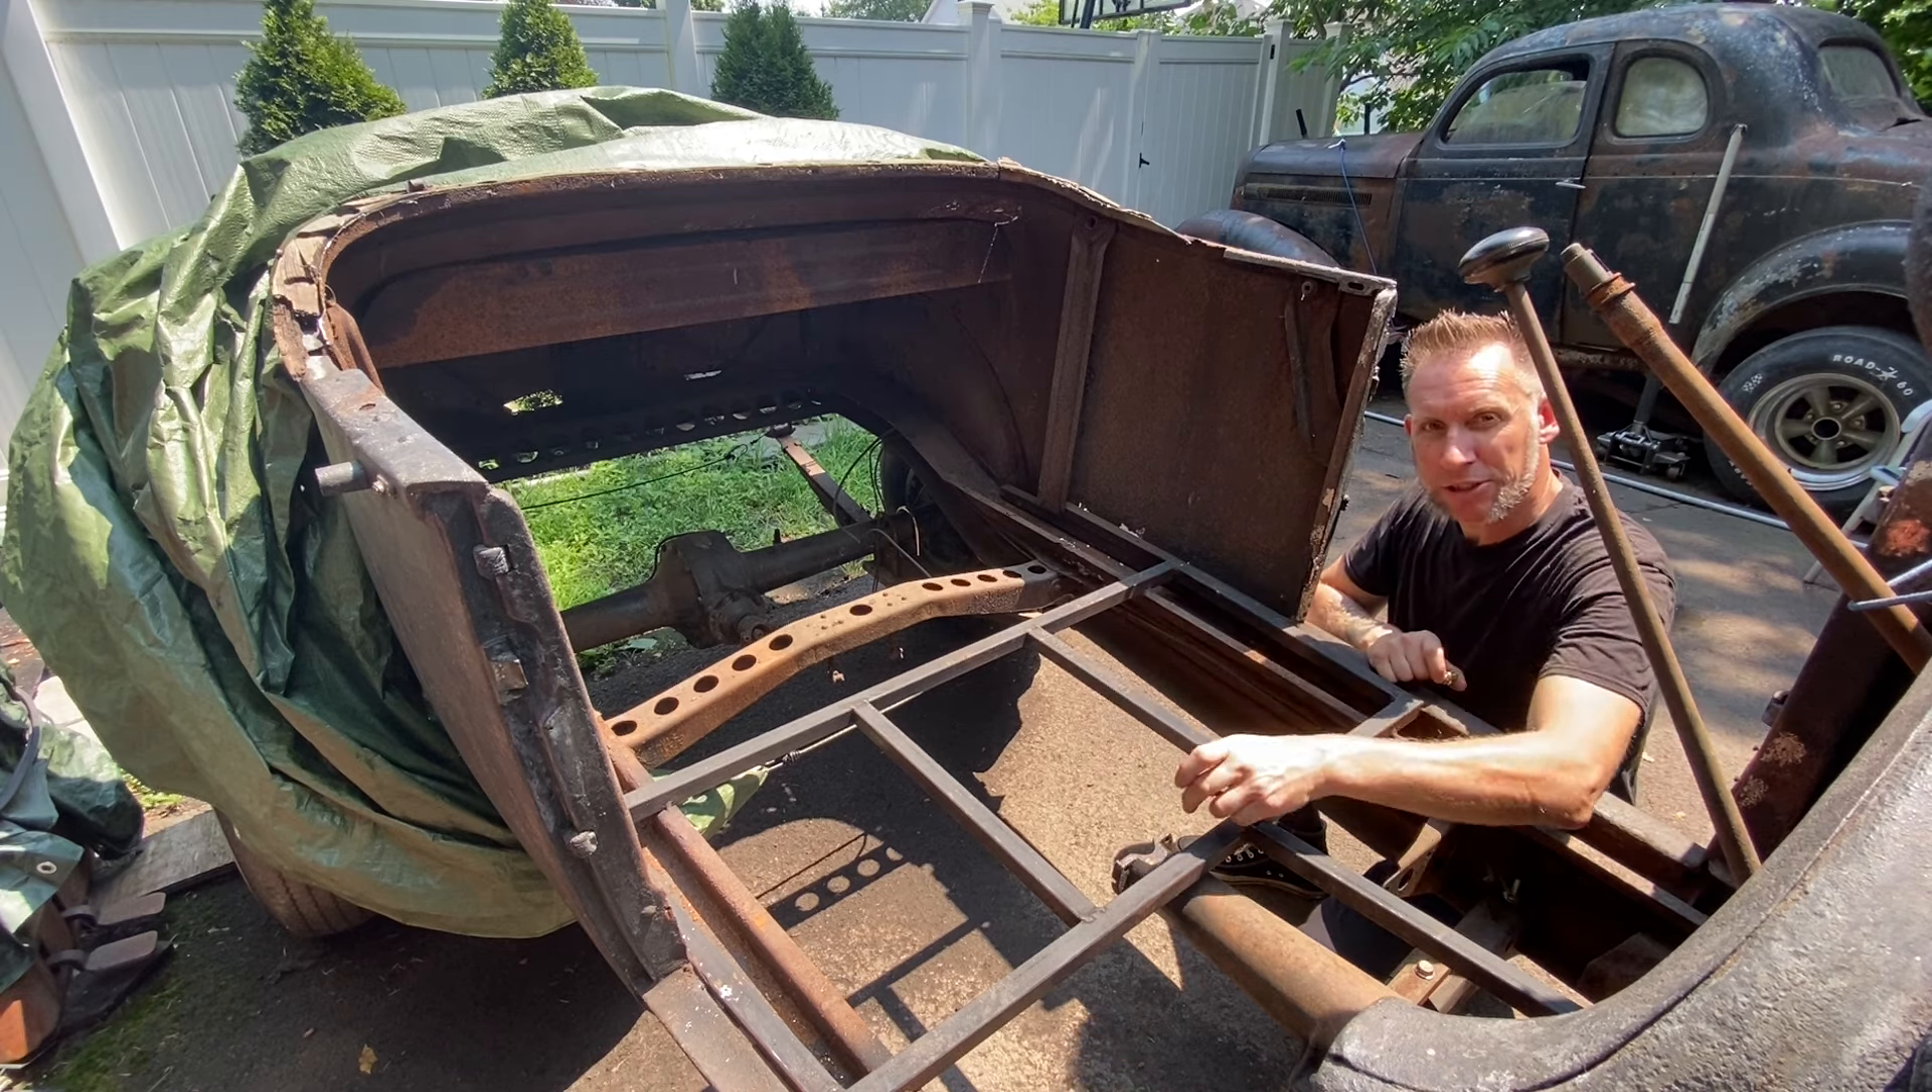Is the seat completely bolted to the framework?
No.